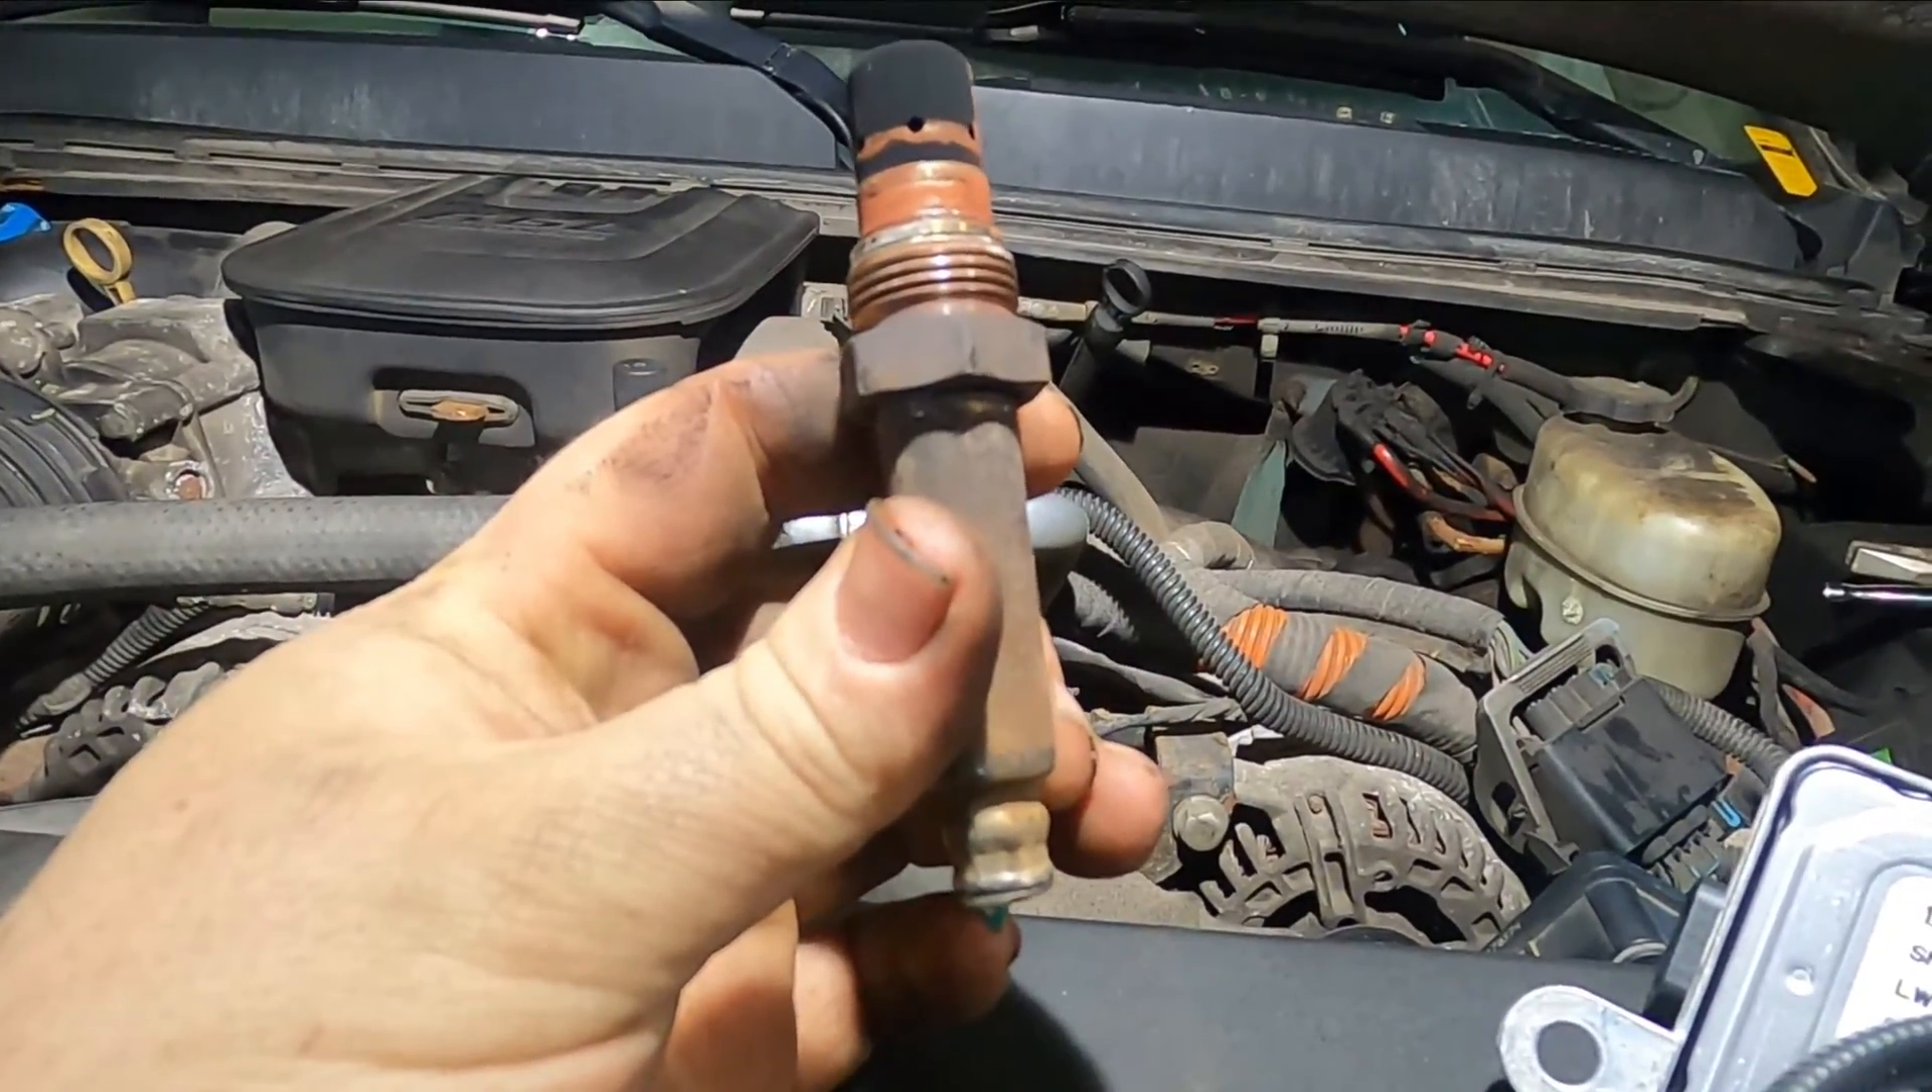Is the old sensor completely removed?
Yes.